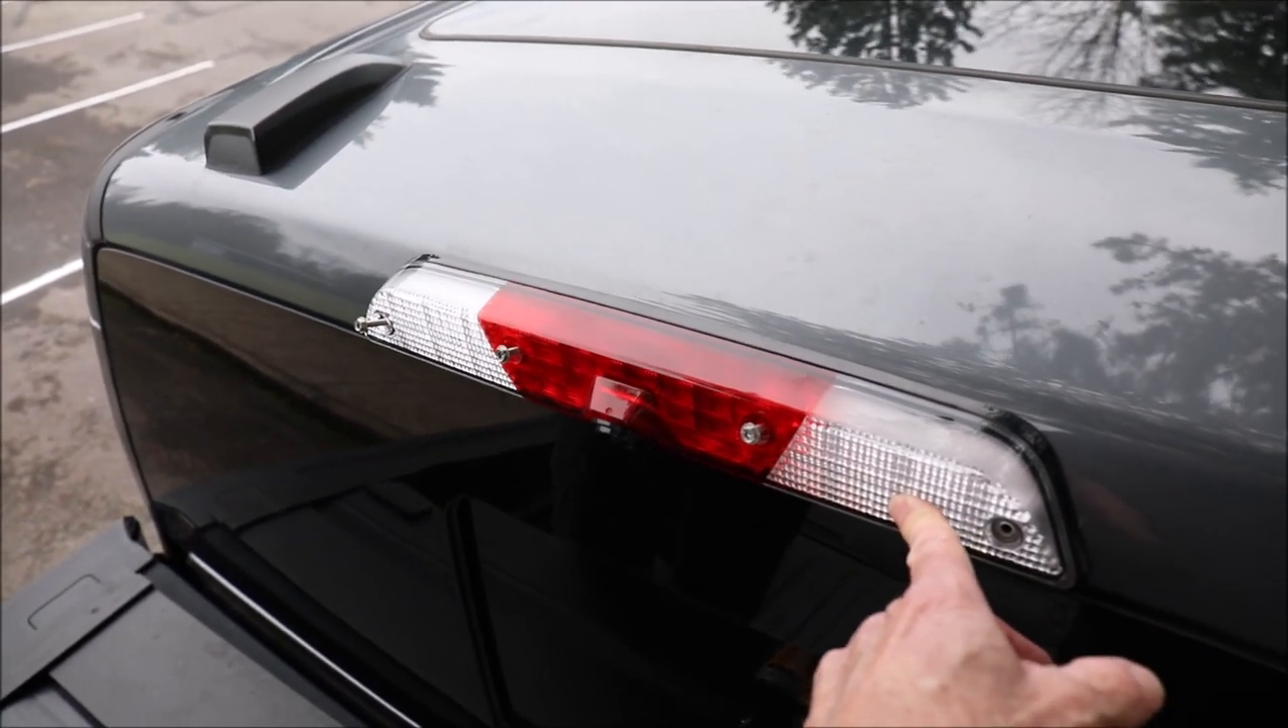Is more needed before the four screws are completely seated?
Yes.